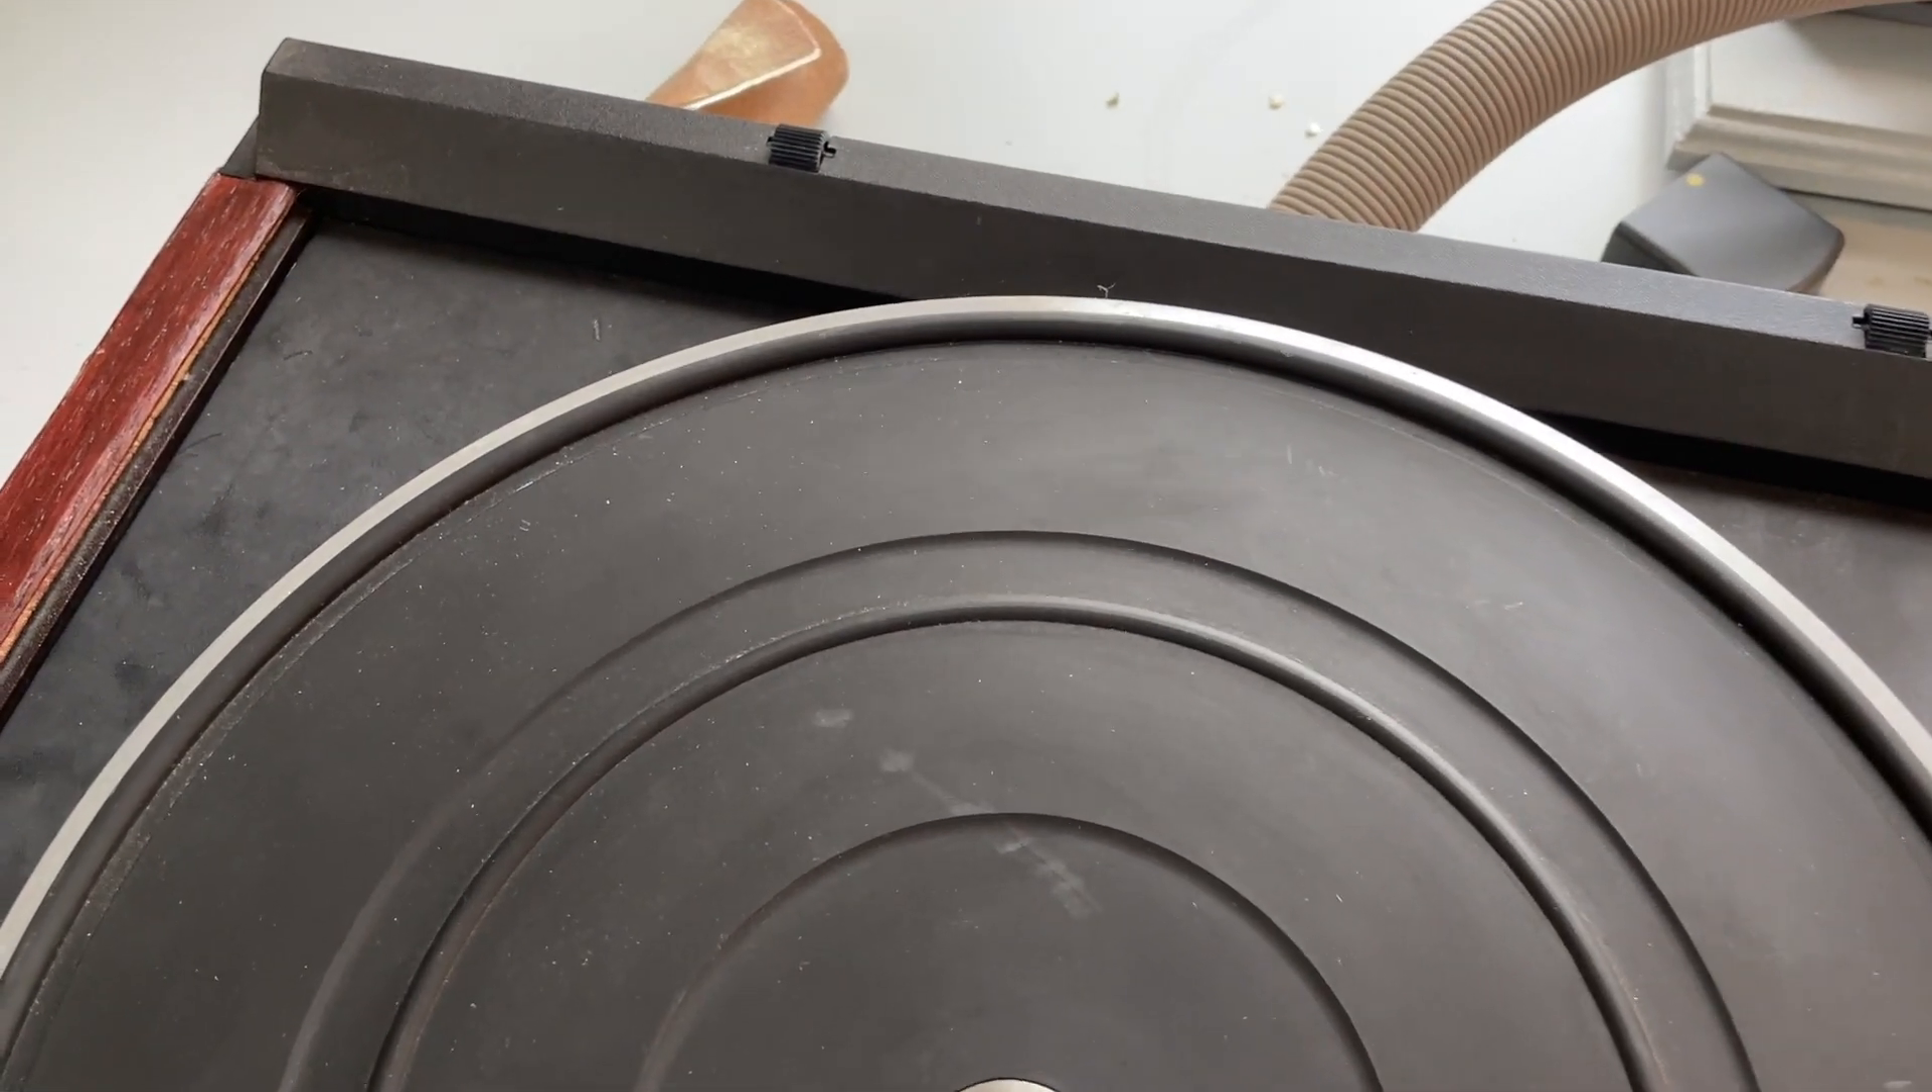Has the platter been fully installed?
Yes.